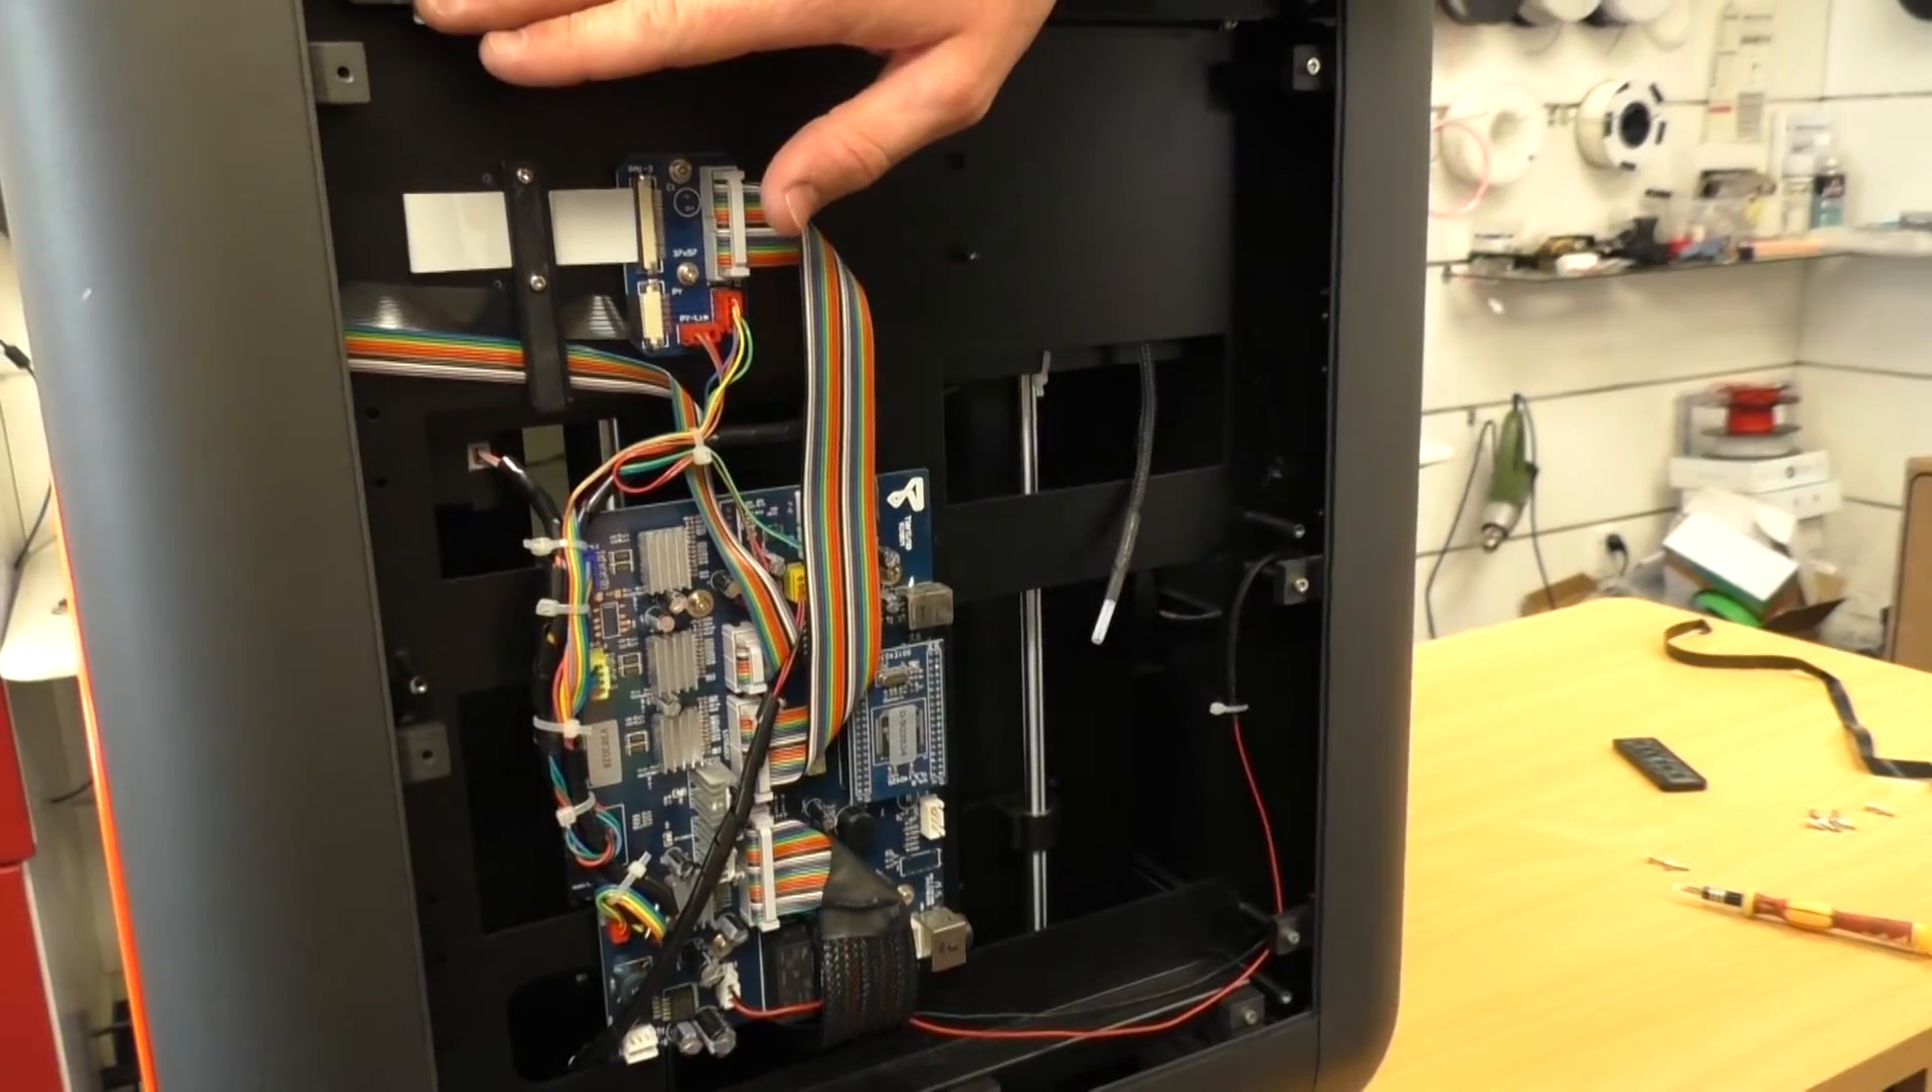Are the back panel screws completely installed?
No.